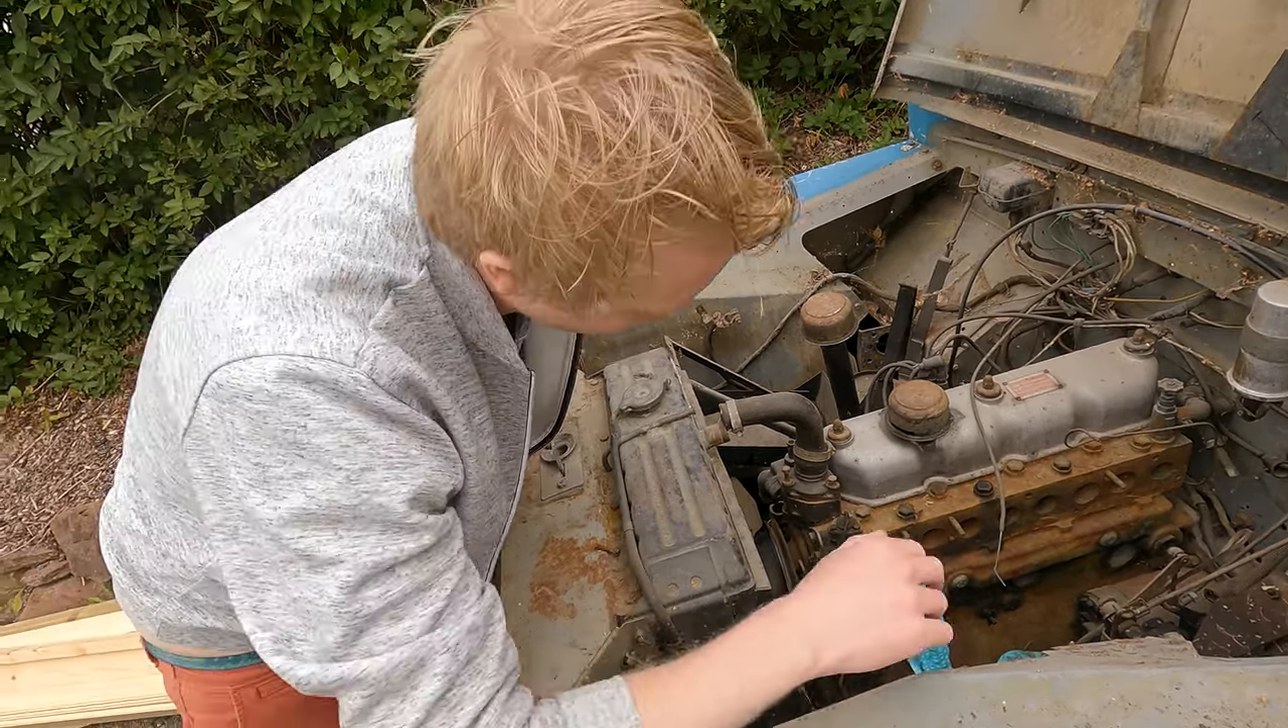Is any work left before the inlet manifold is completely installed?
Yes.